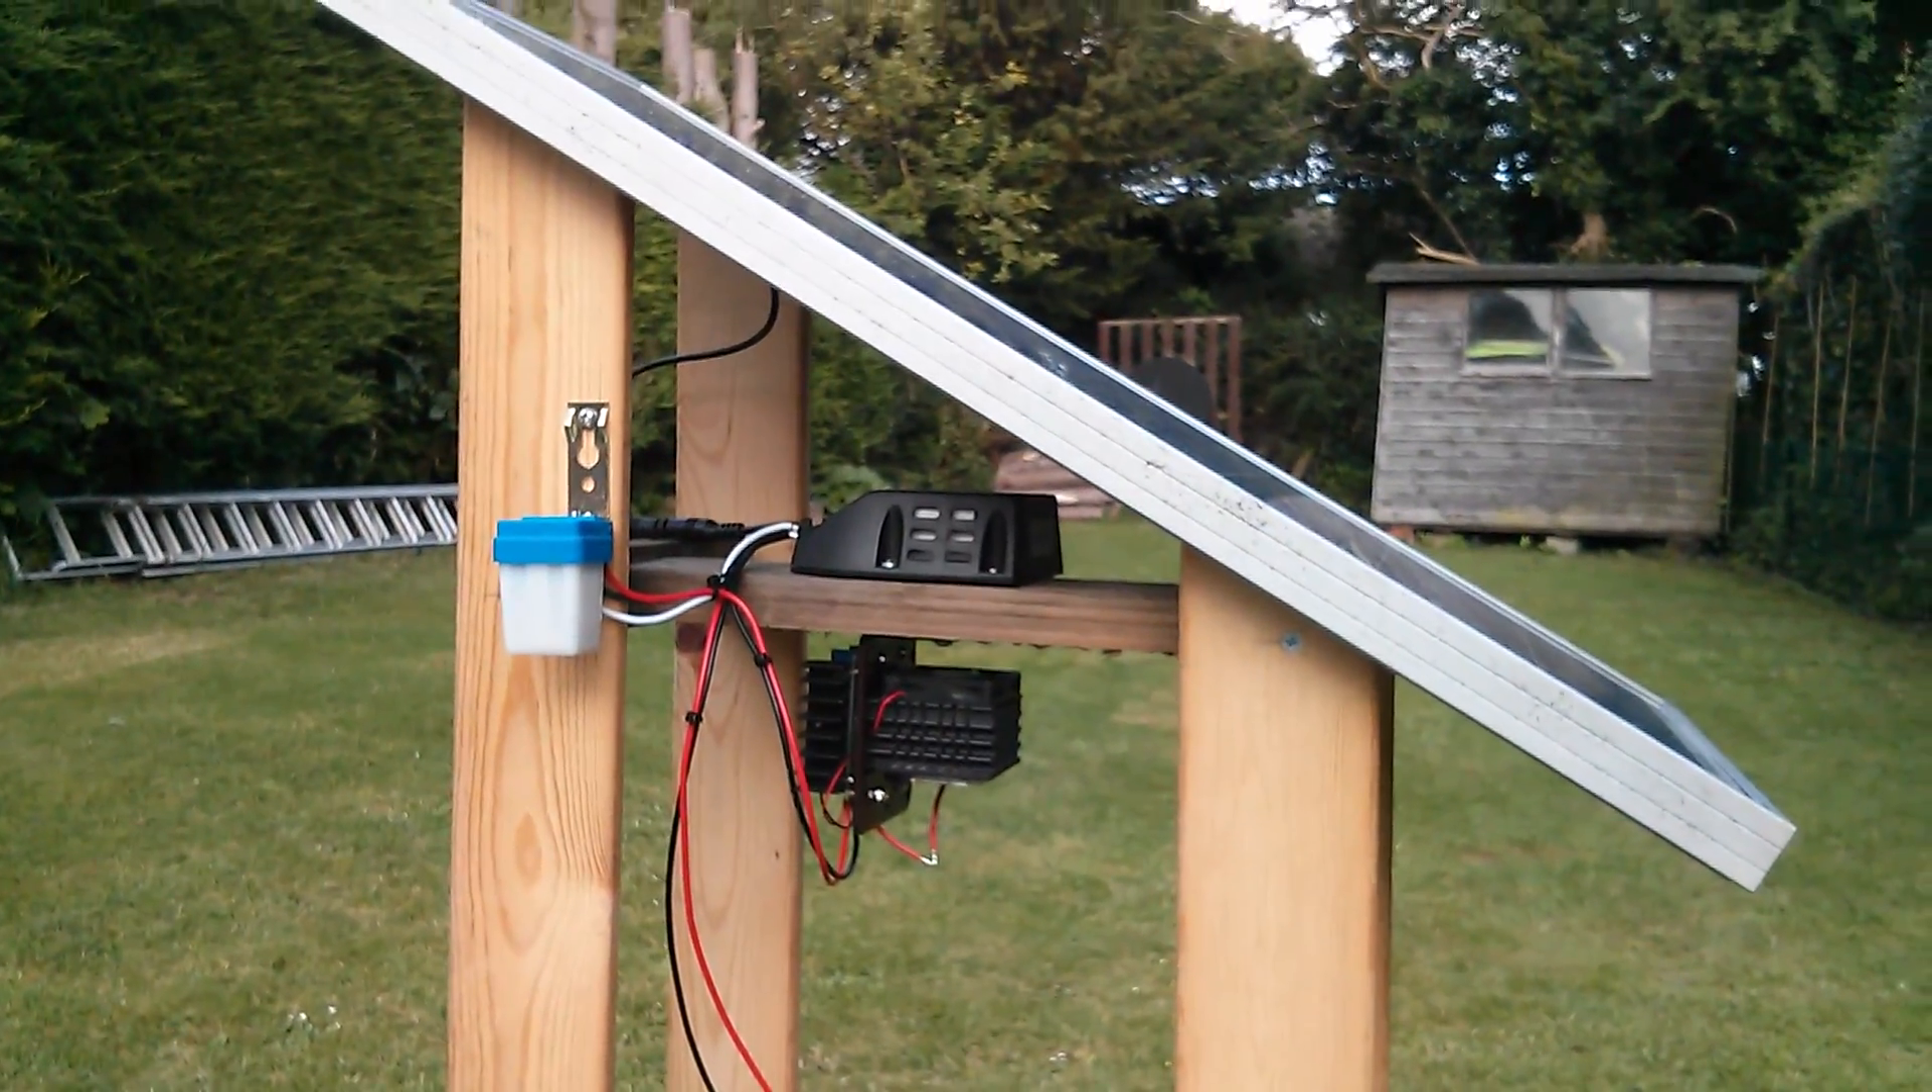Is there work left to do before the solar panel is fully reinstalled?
No.